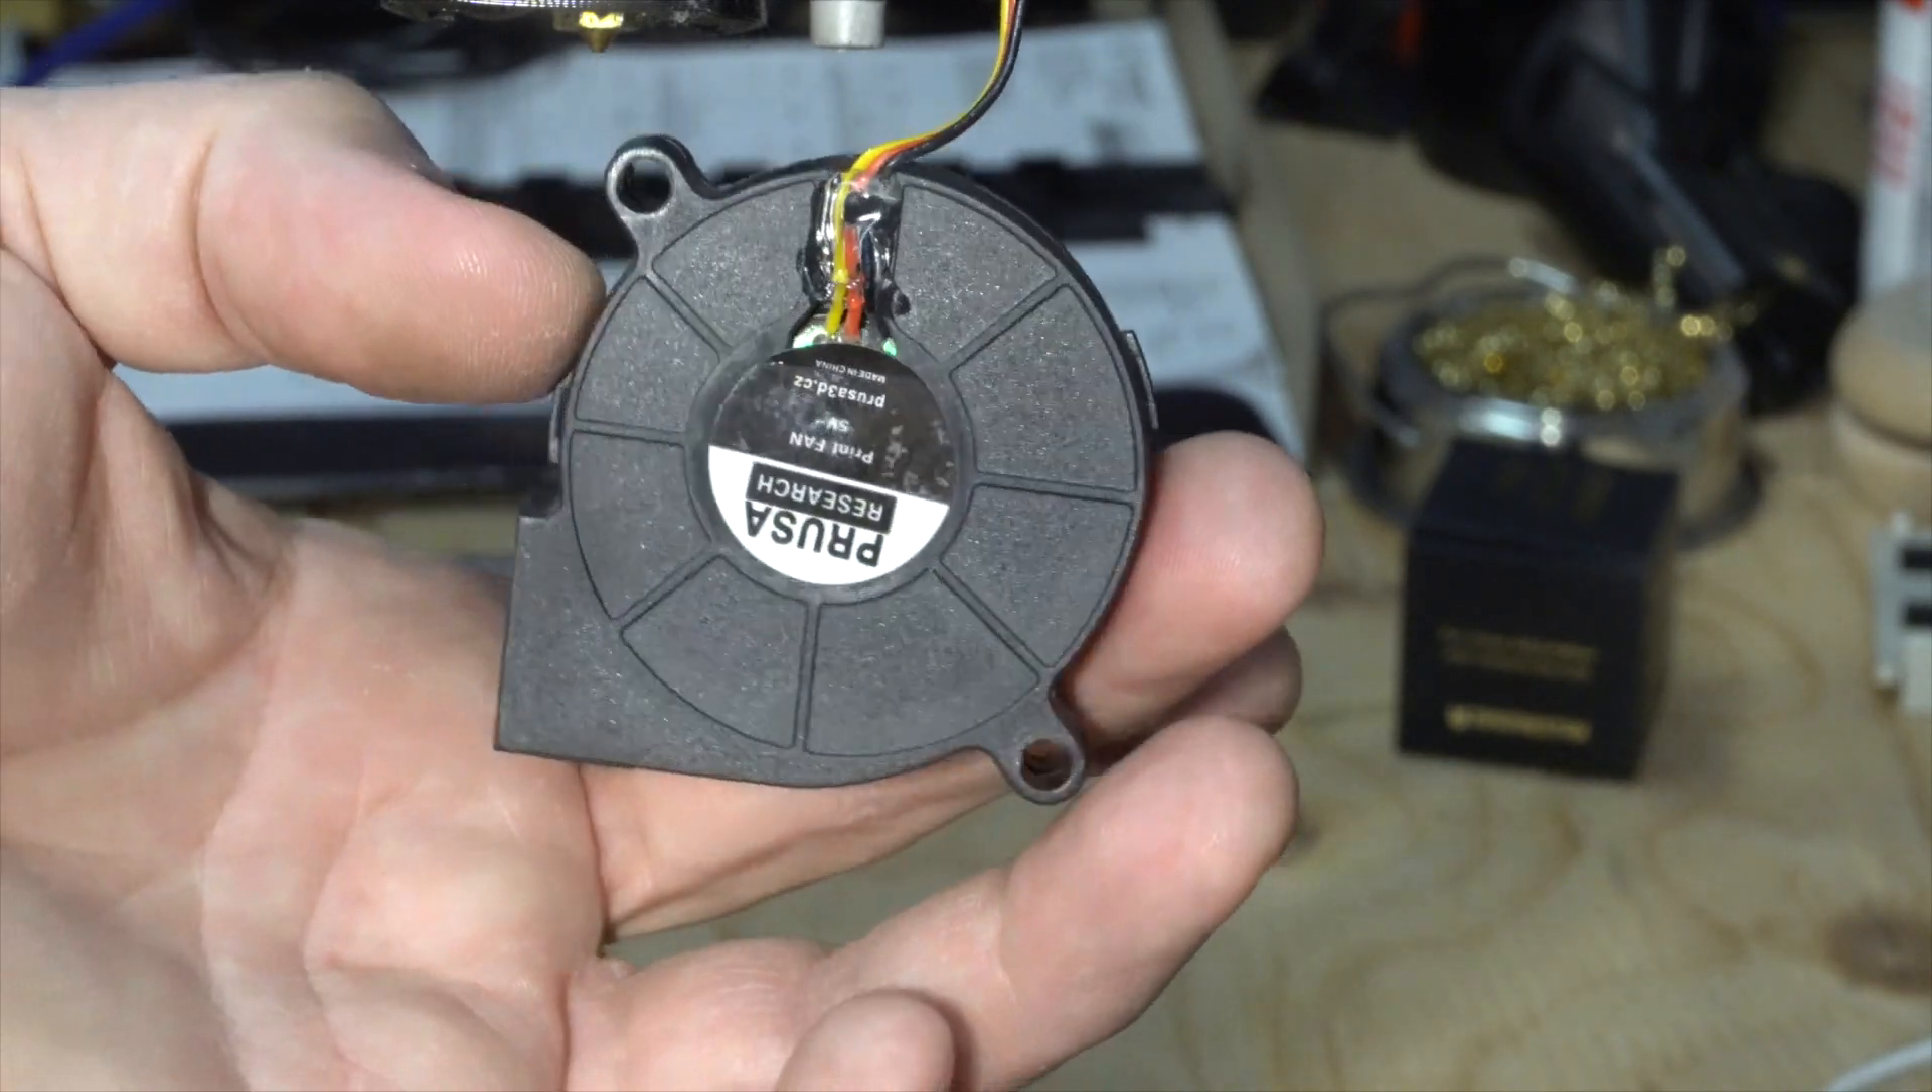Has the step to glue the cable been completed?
Yes.